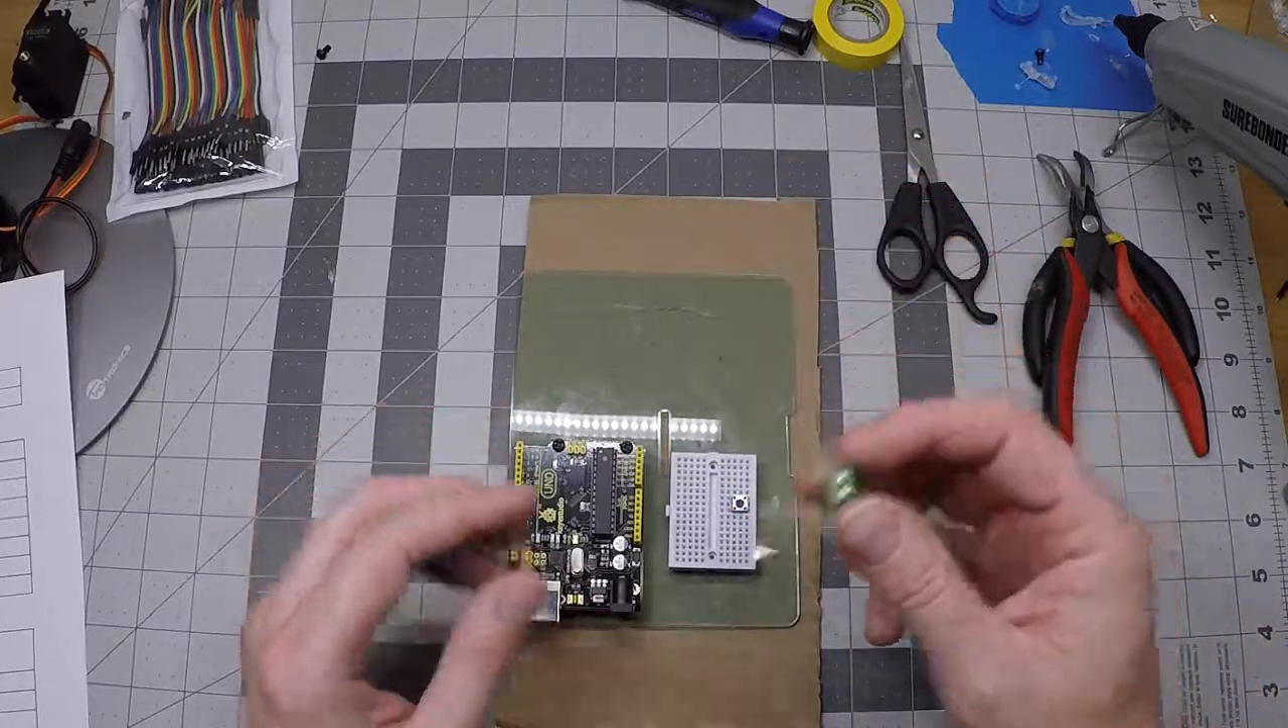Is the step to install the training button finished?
Yes.